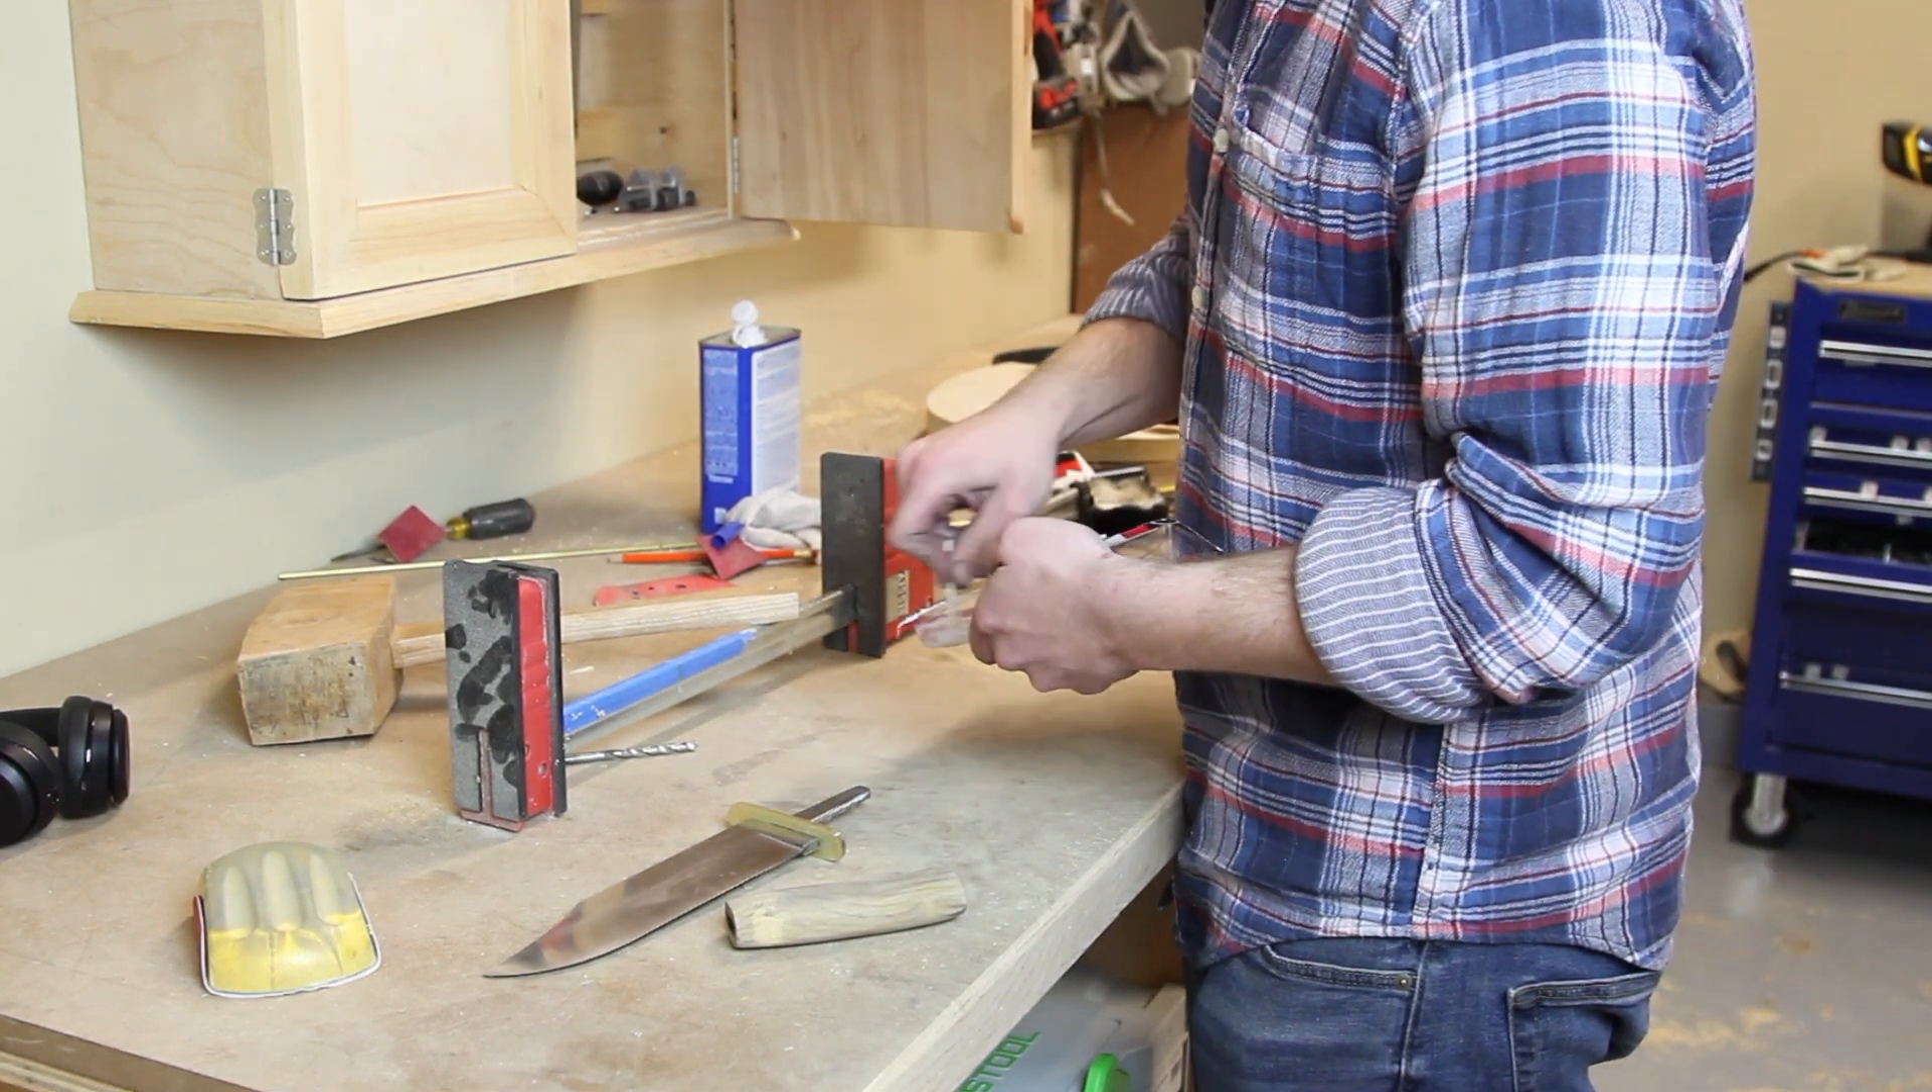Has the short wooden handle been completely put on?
No.